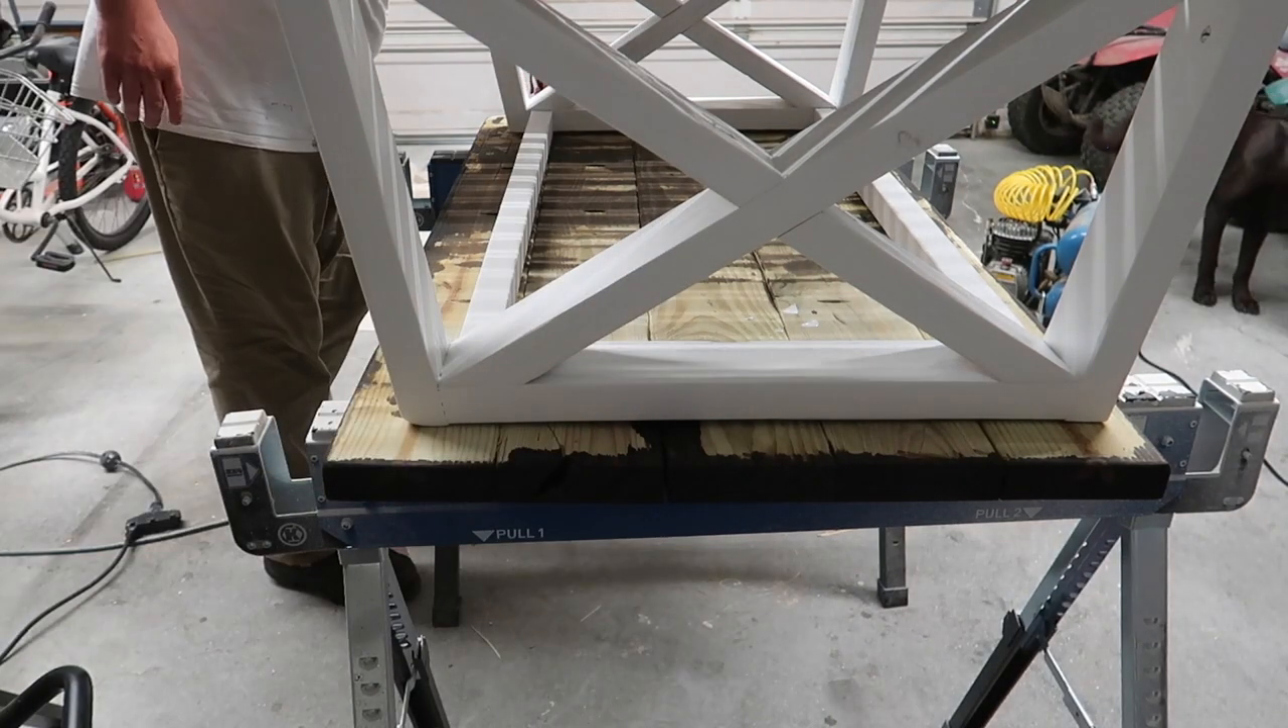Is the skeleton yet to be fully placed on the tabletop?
No.